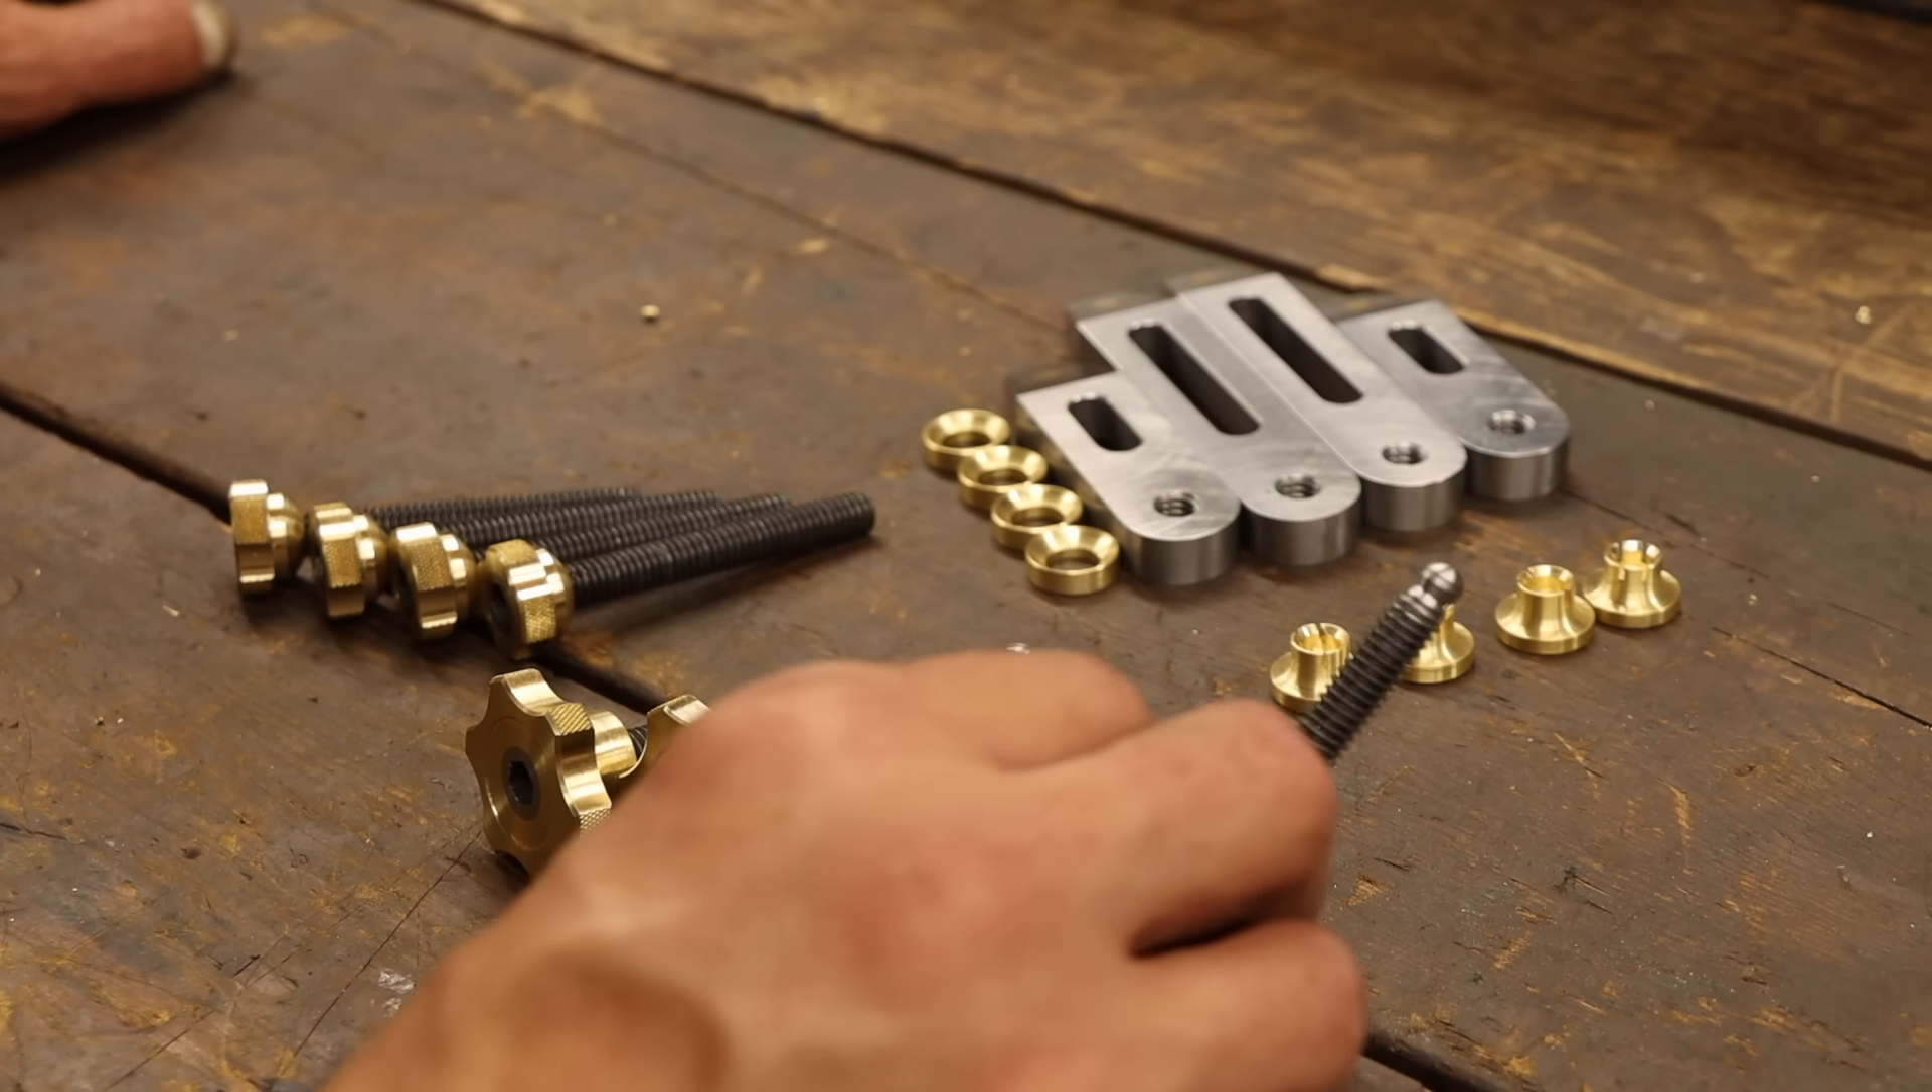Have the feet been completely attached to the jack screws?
No.